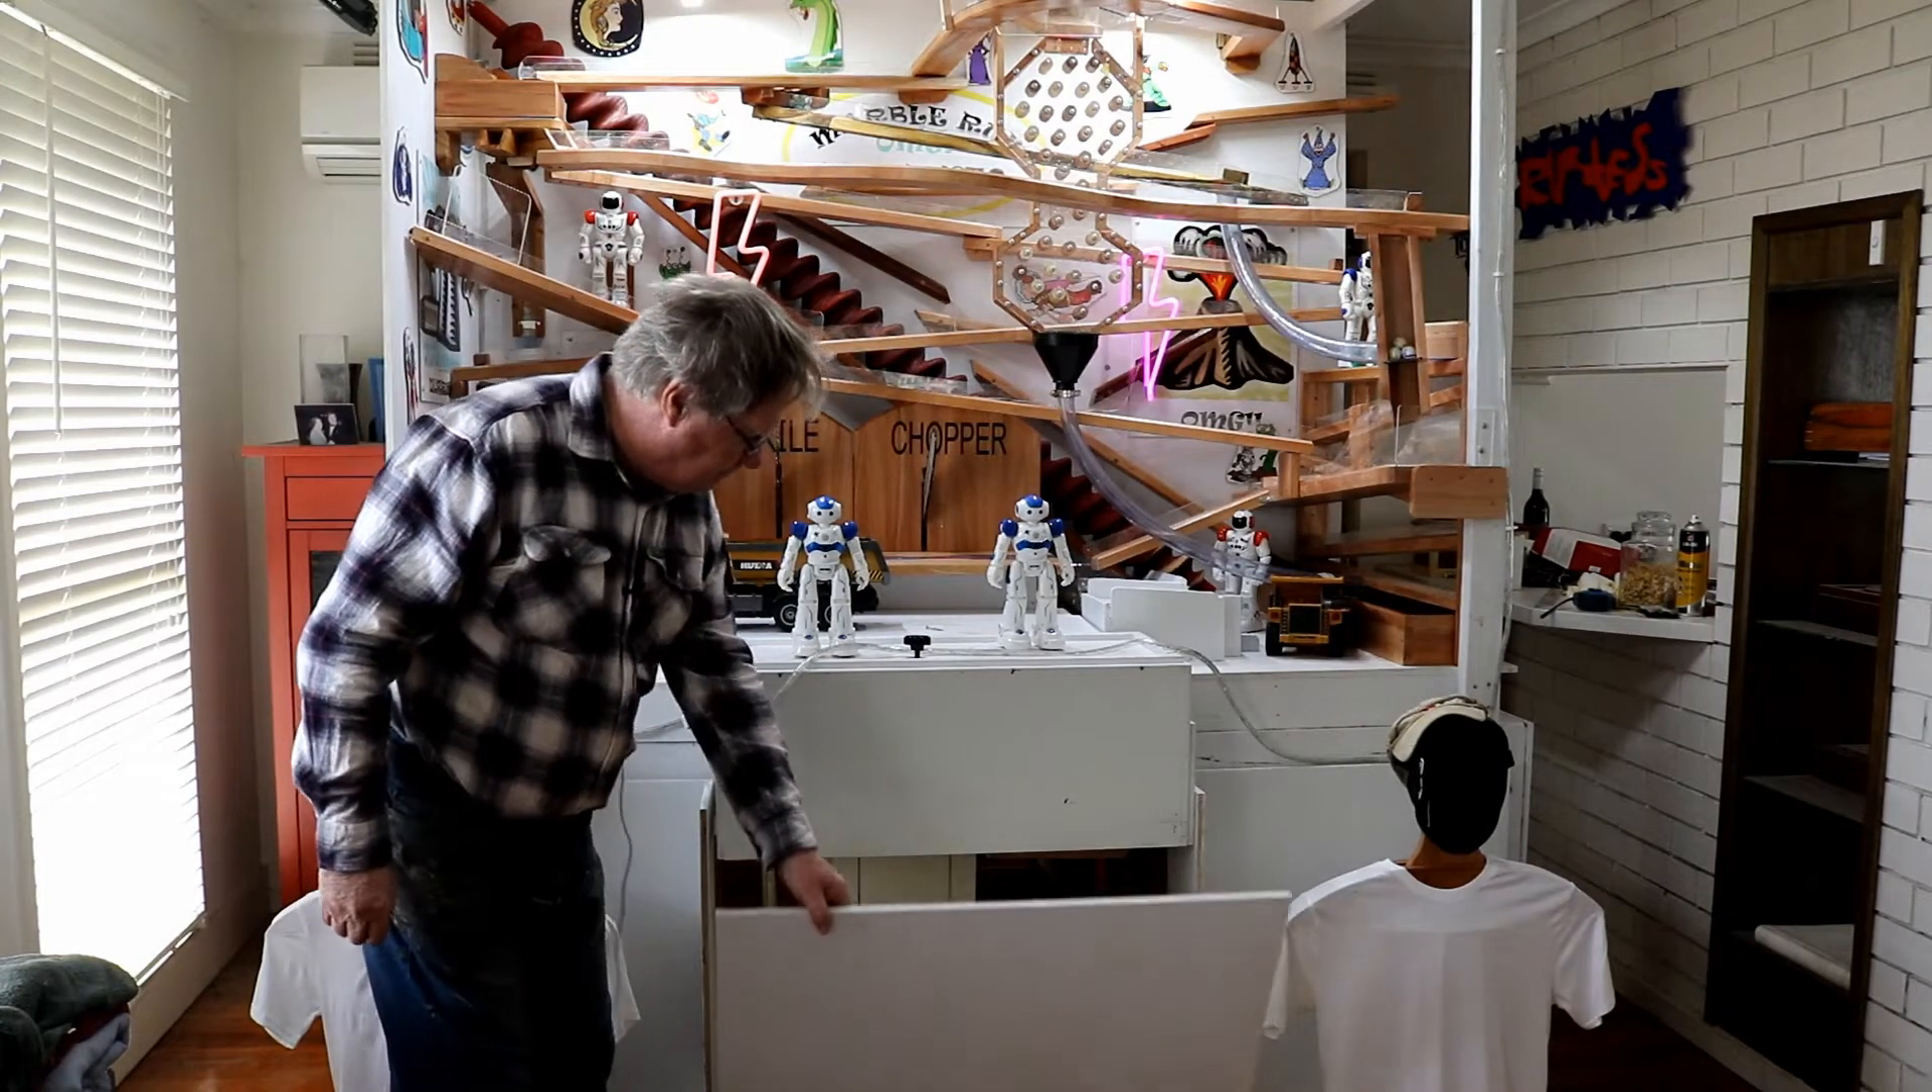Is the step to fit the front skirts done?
No.